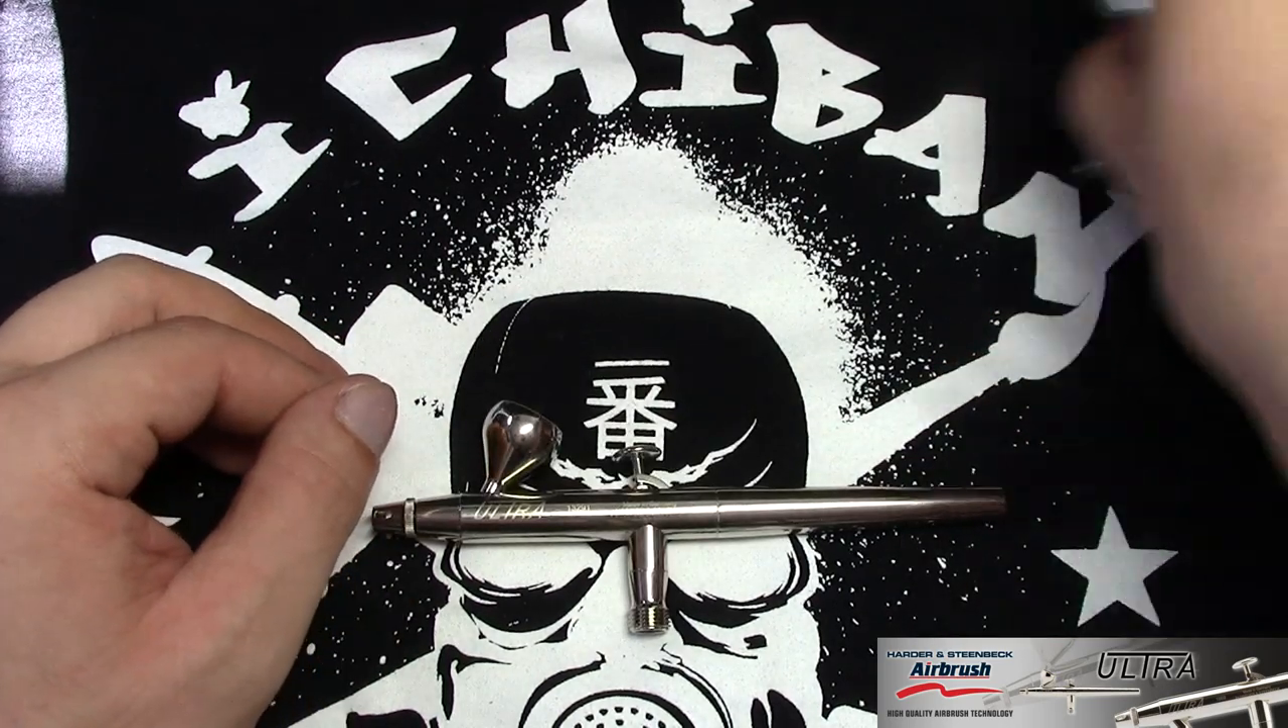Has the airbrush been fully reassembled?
Yes.